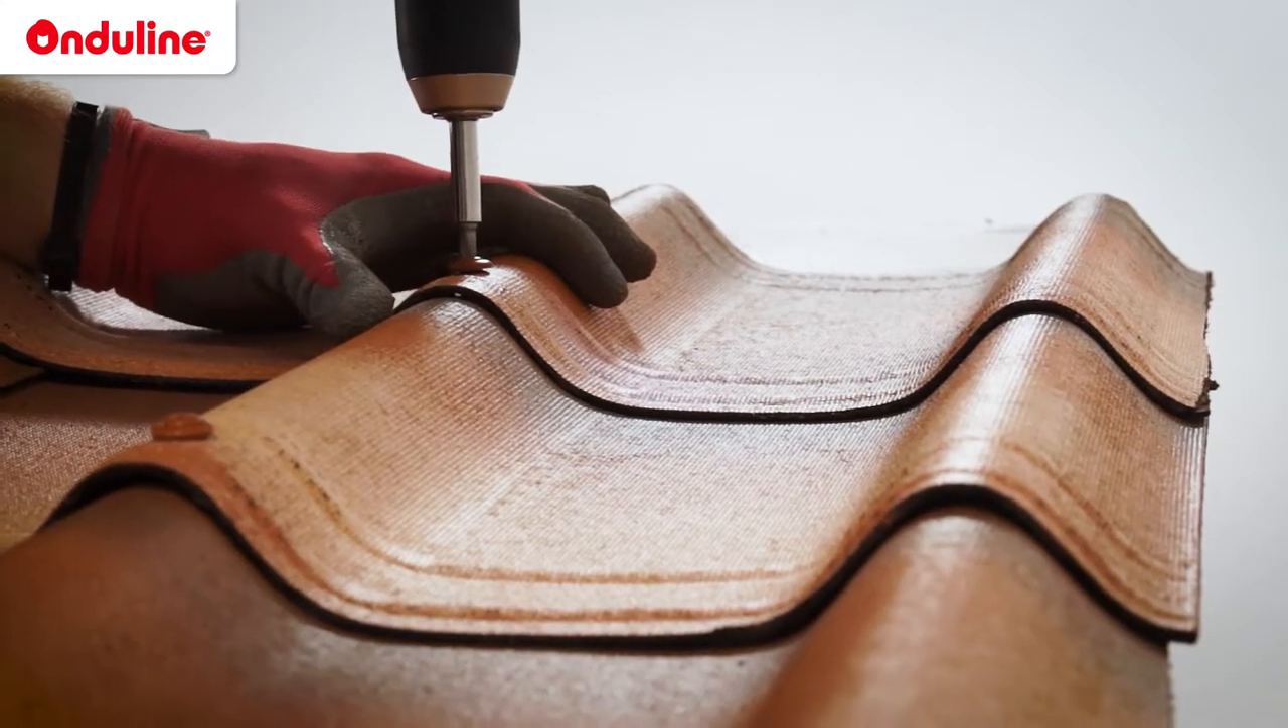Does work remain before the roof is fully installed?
Yes.